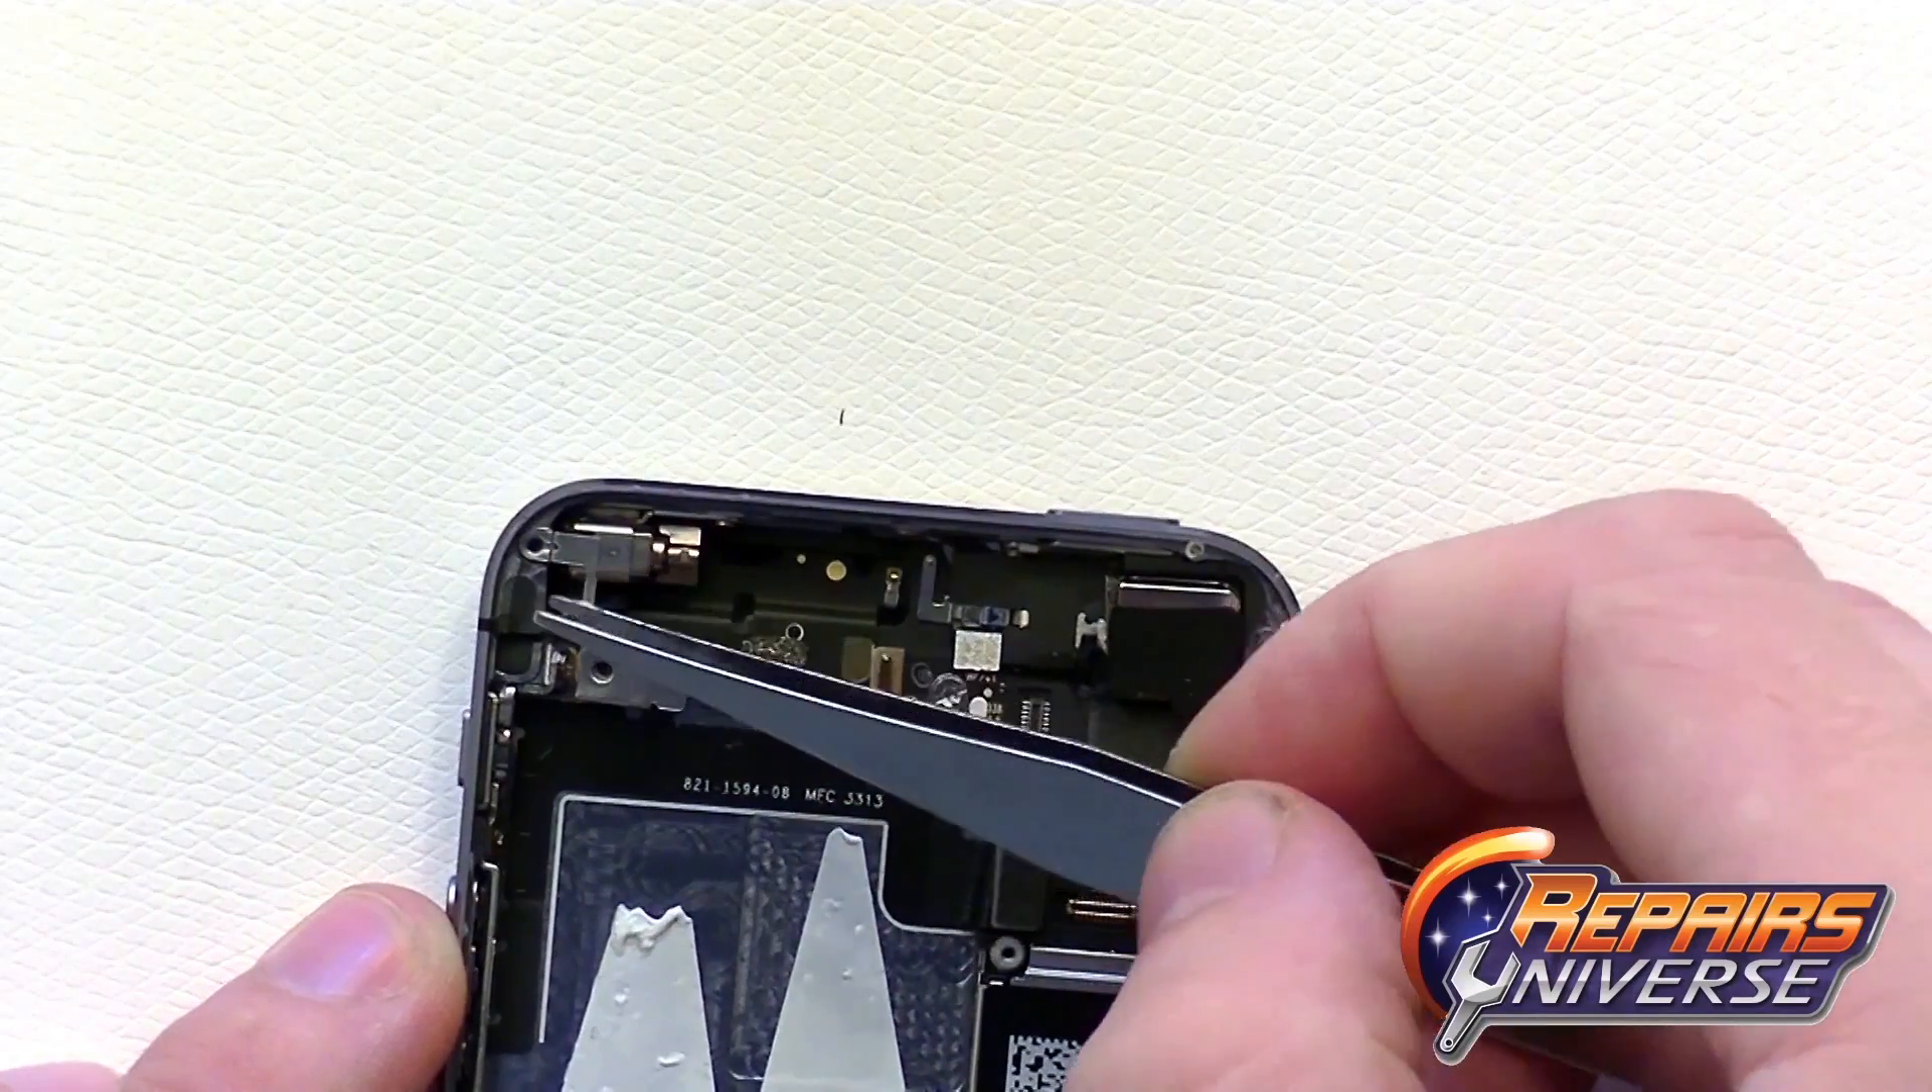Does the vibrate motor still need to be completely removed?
Yes.